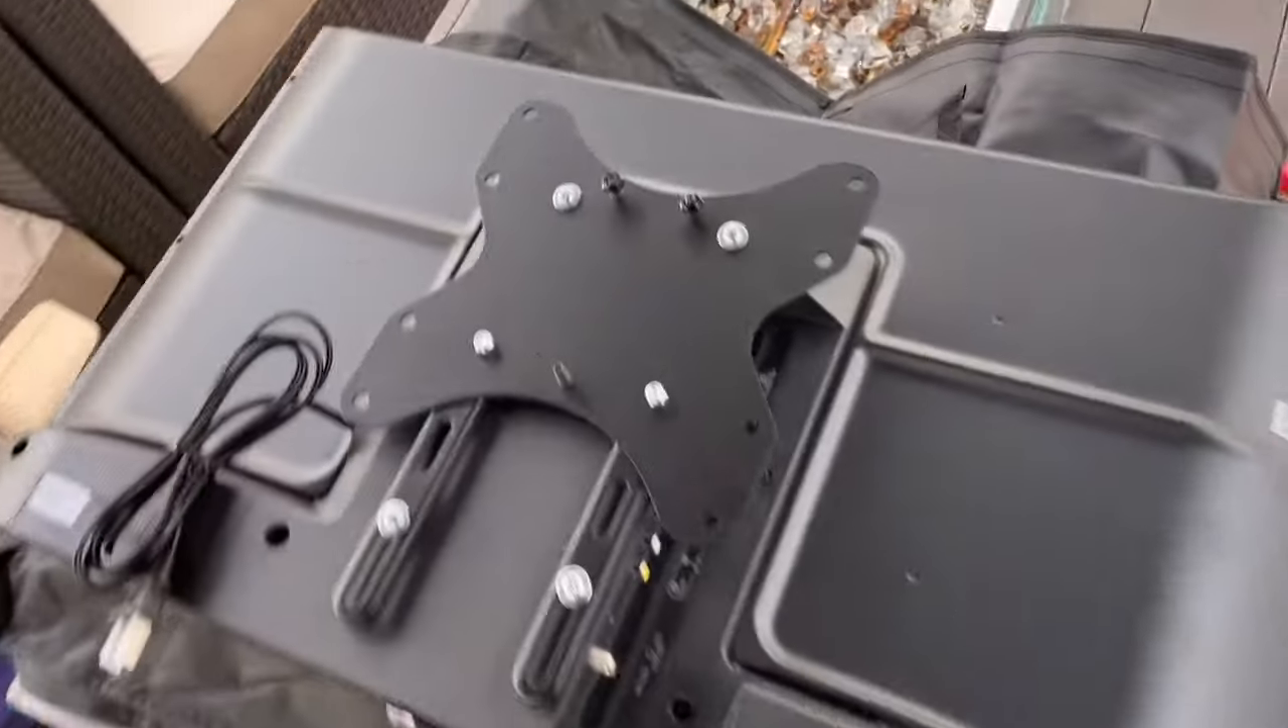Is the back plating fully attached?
Yes.